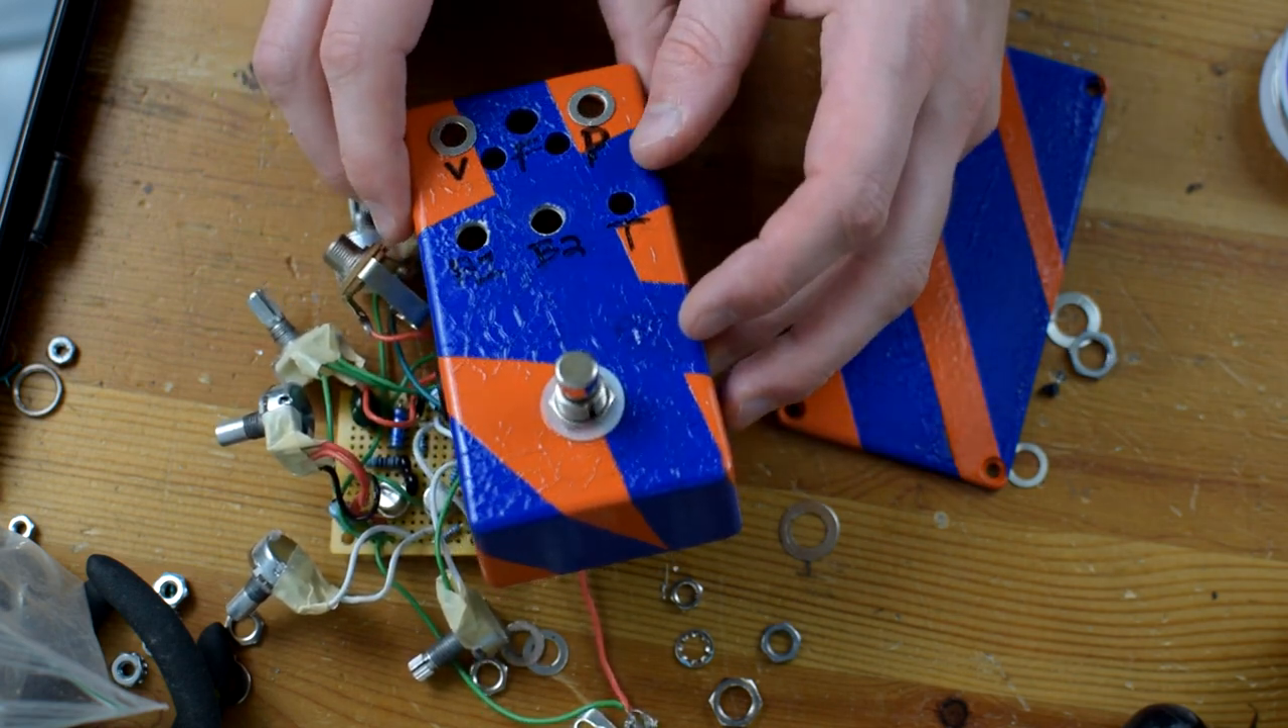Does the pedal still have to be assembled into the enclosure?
Yes.